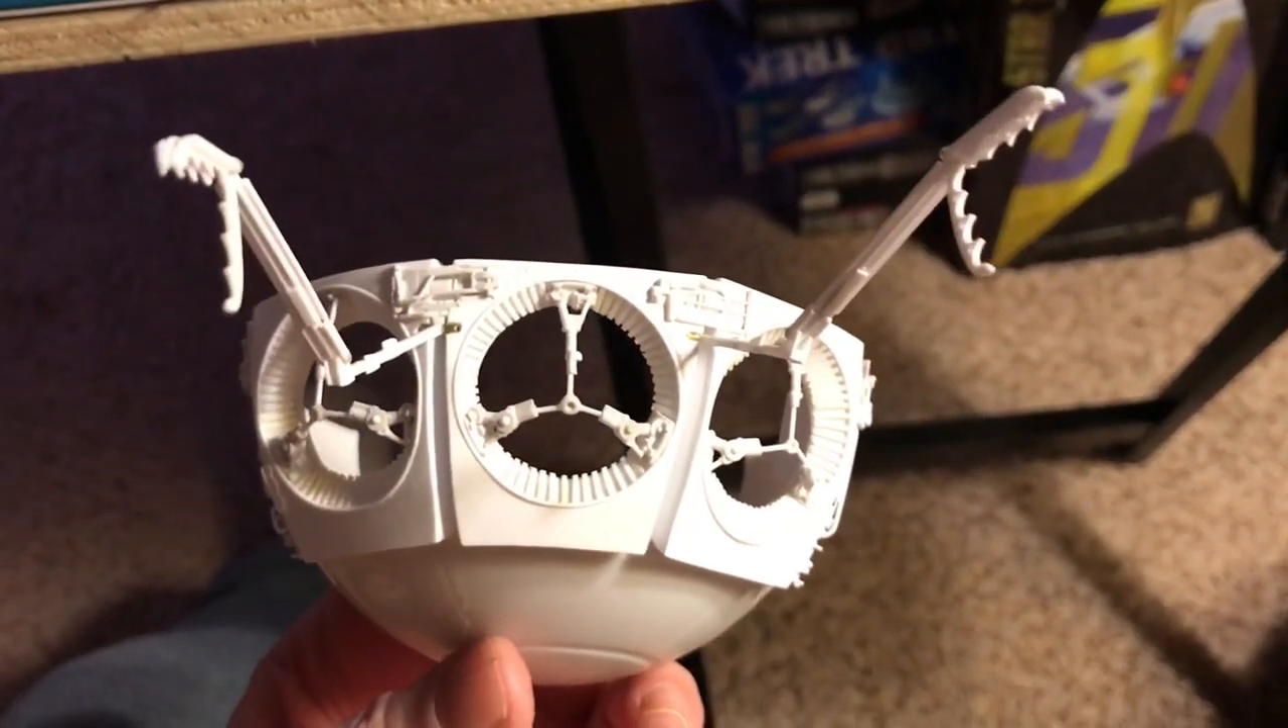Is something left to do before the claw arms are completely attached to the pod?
No.